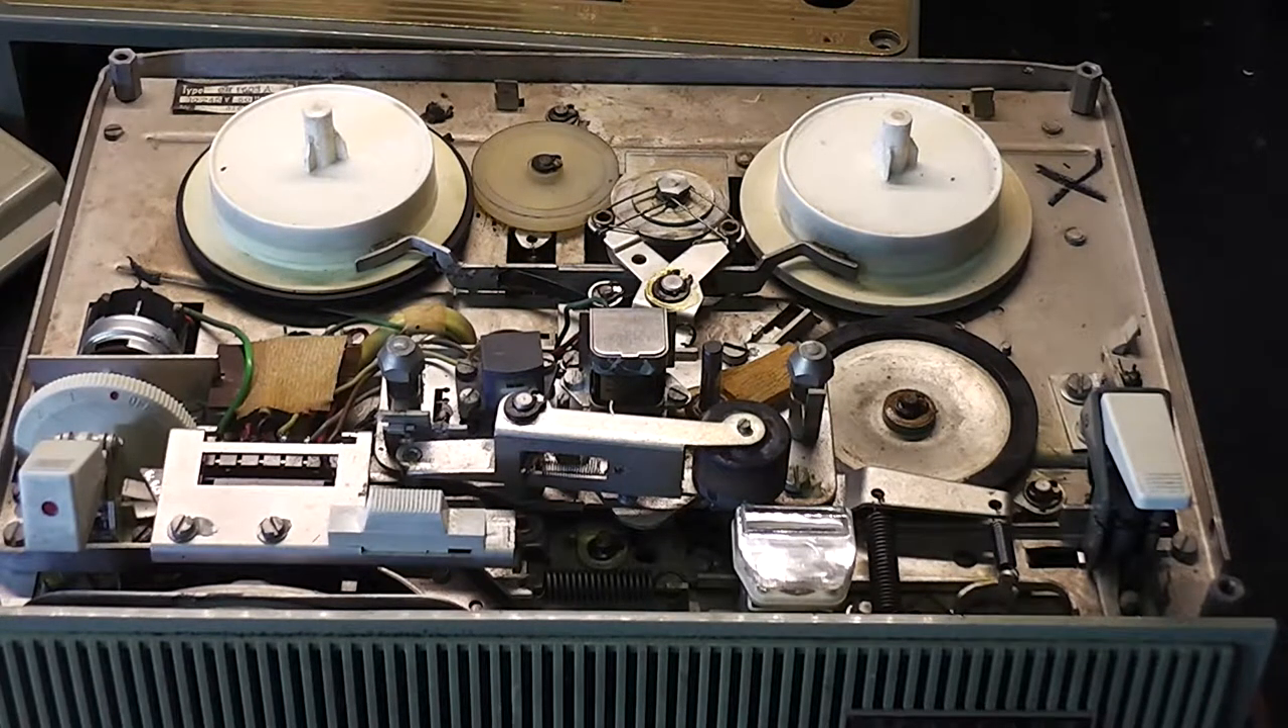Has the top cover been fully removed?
Yes.